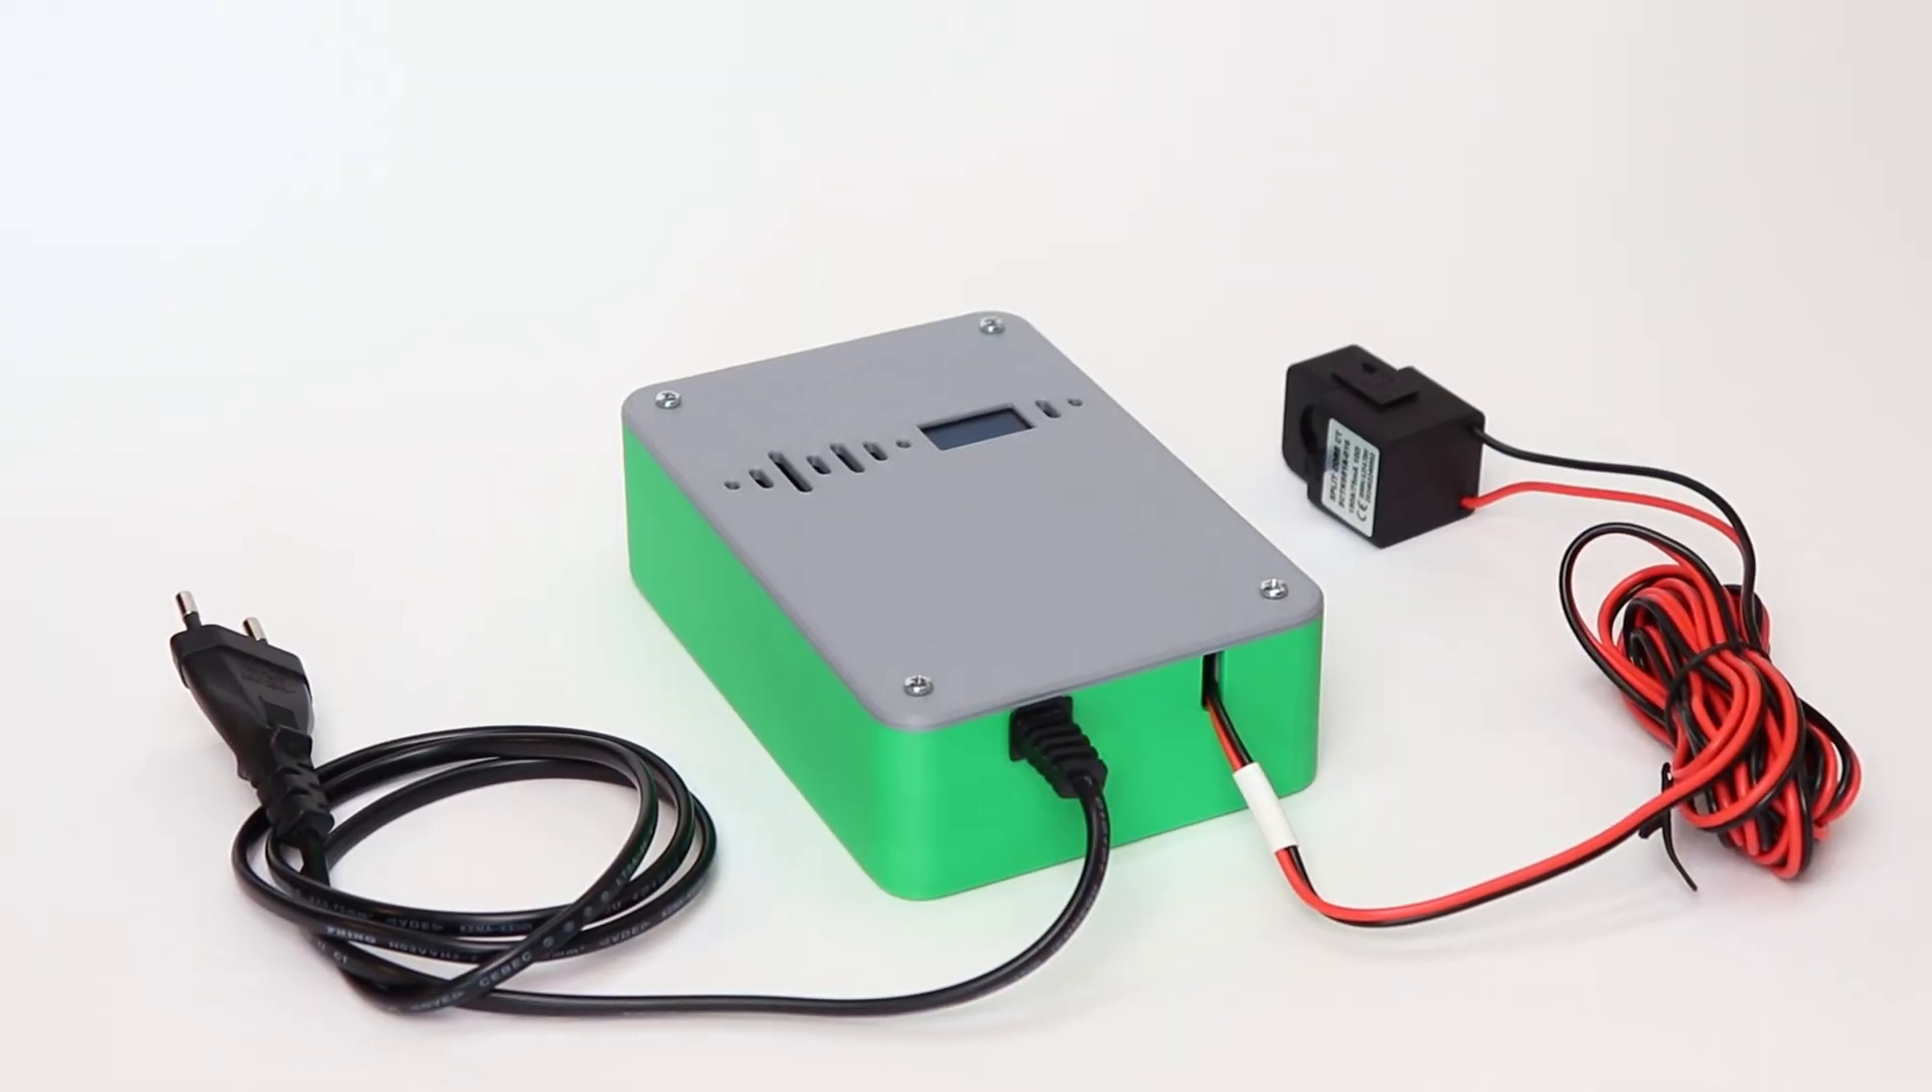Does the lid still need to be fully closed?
No.